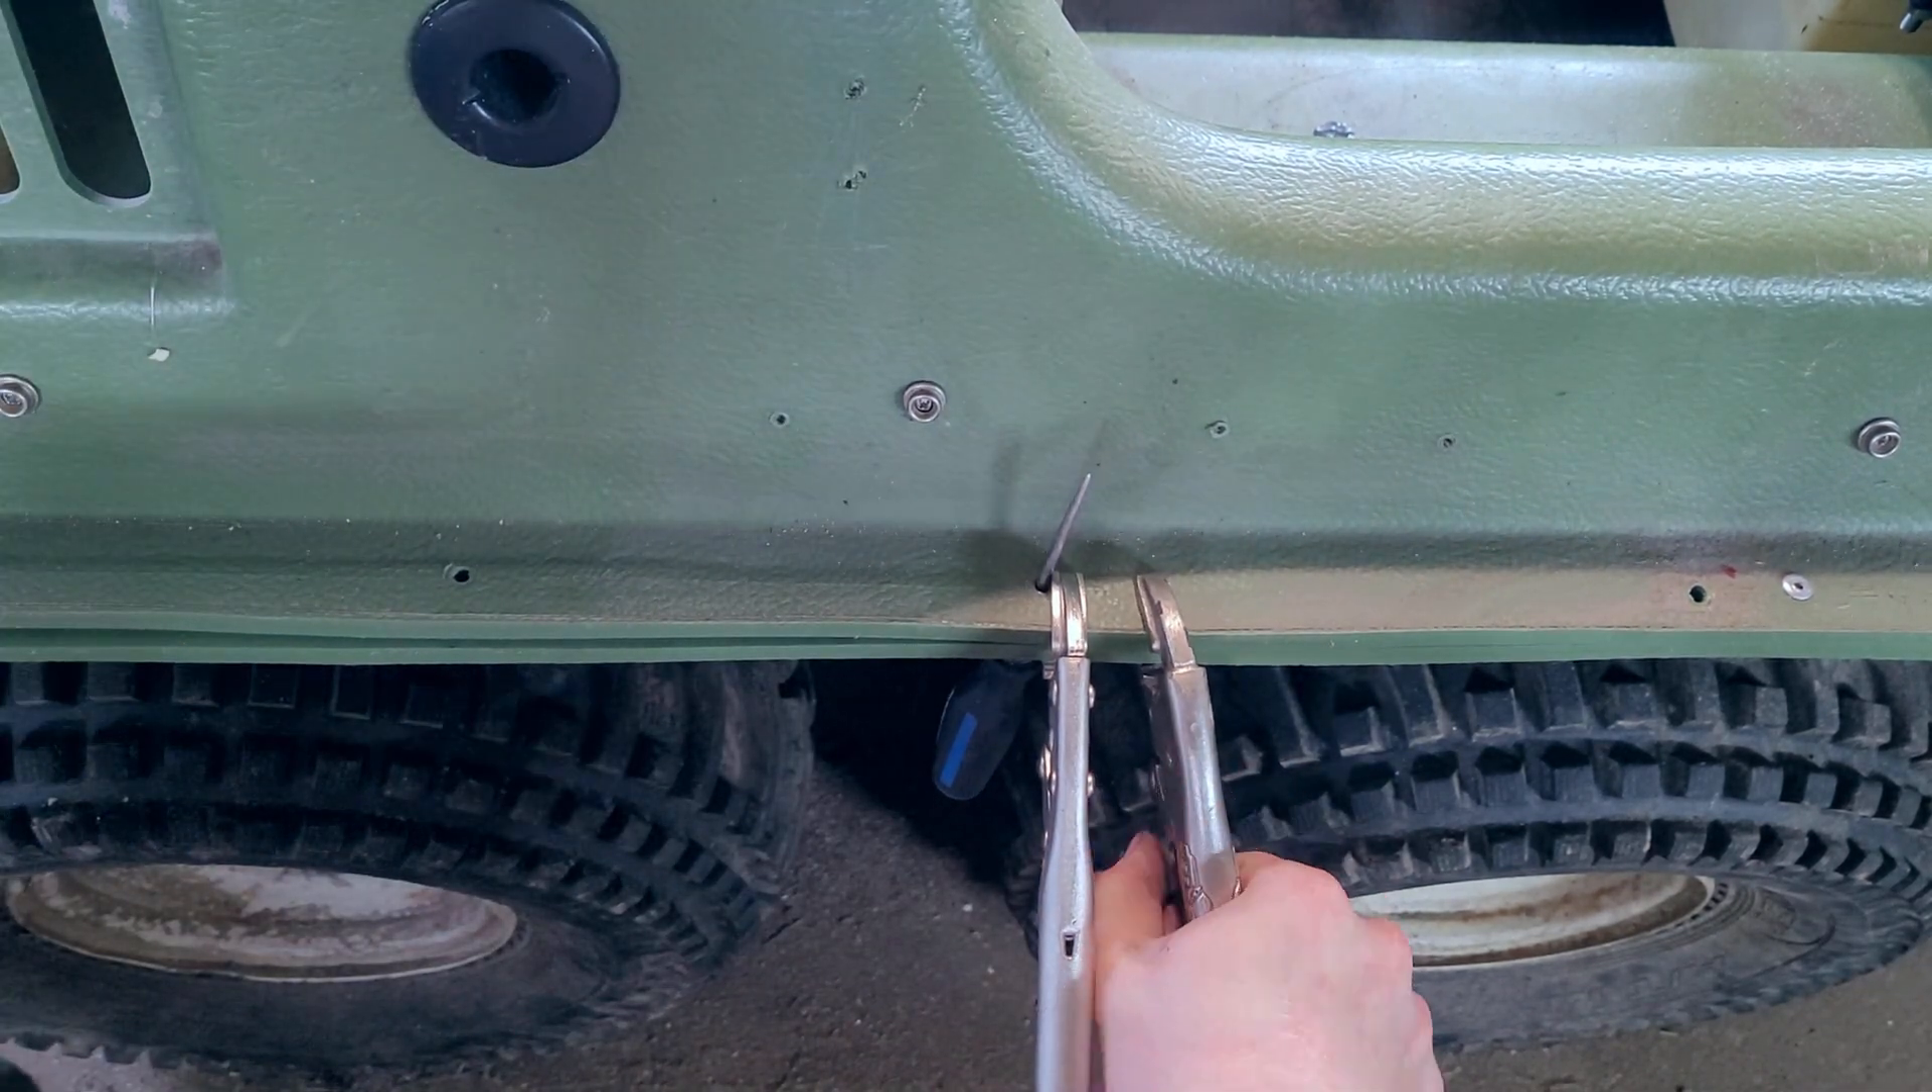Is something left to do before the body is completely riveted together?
Yes.